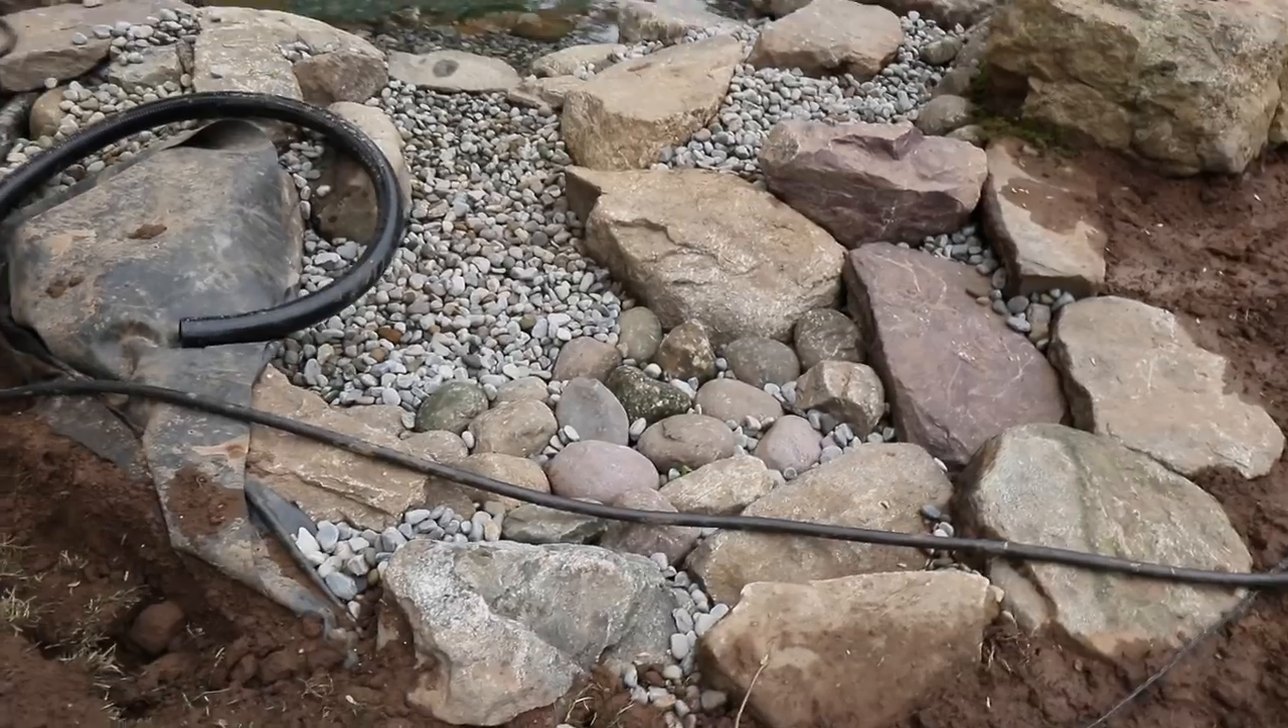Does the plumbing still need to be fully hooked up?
Yes.